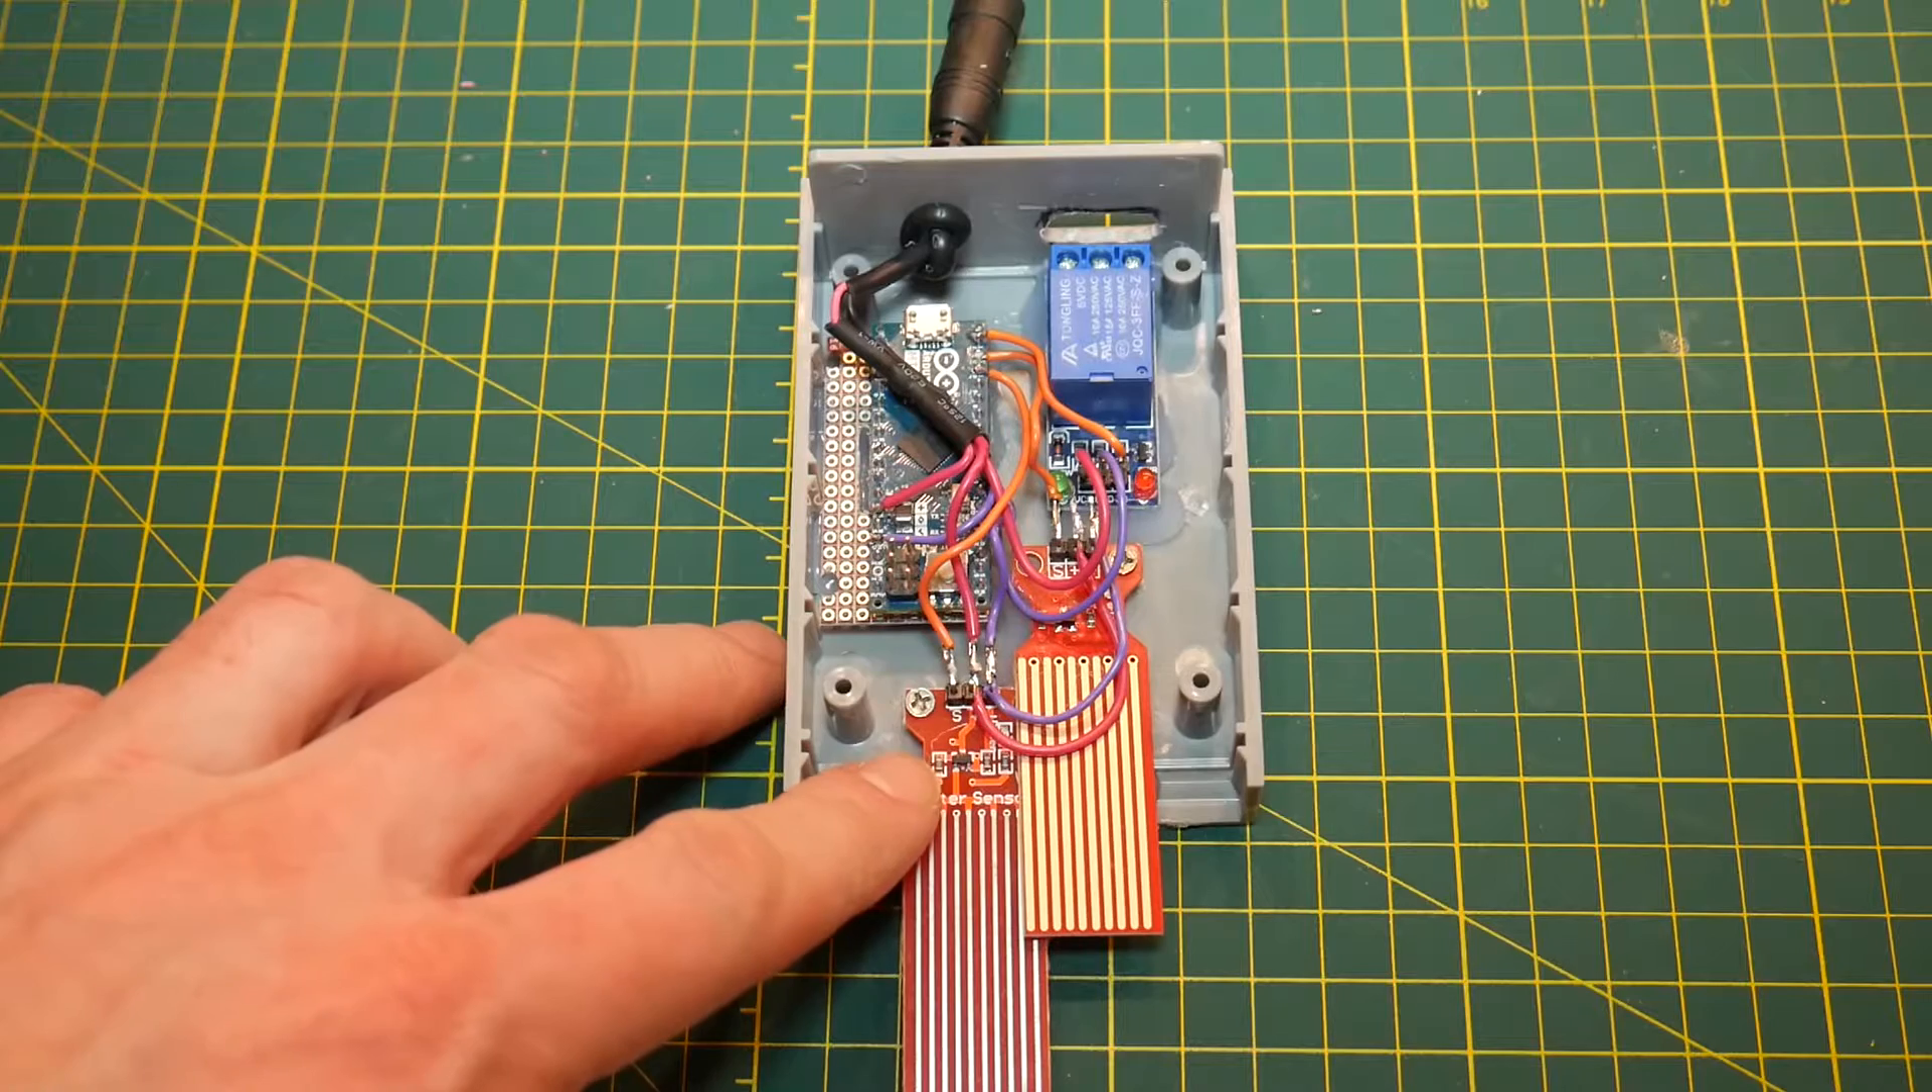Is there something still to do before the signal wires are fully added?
No.